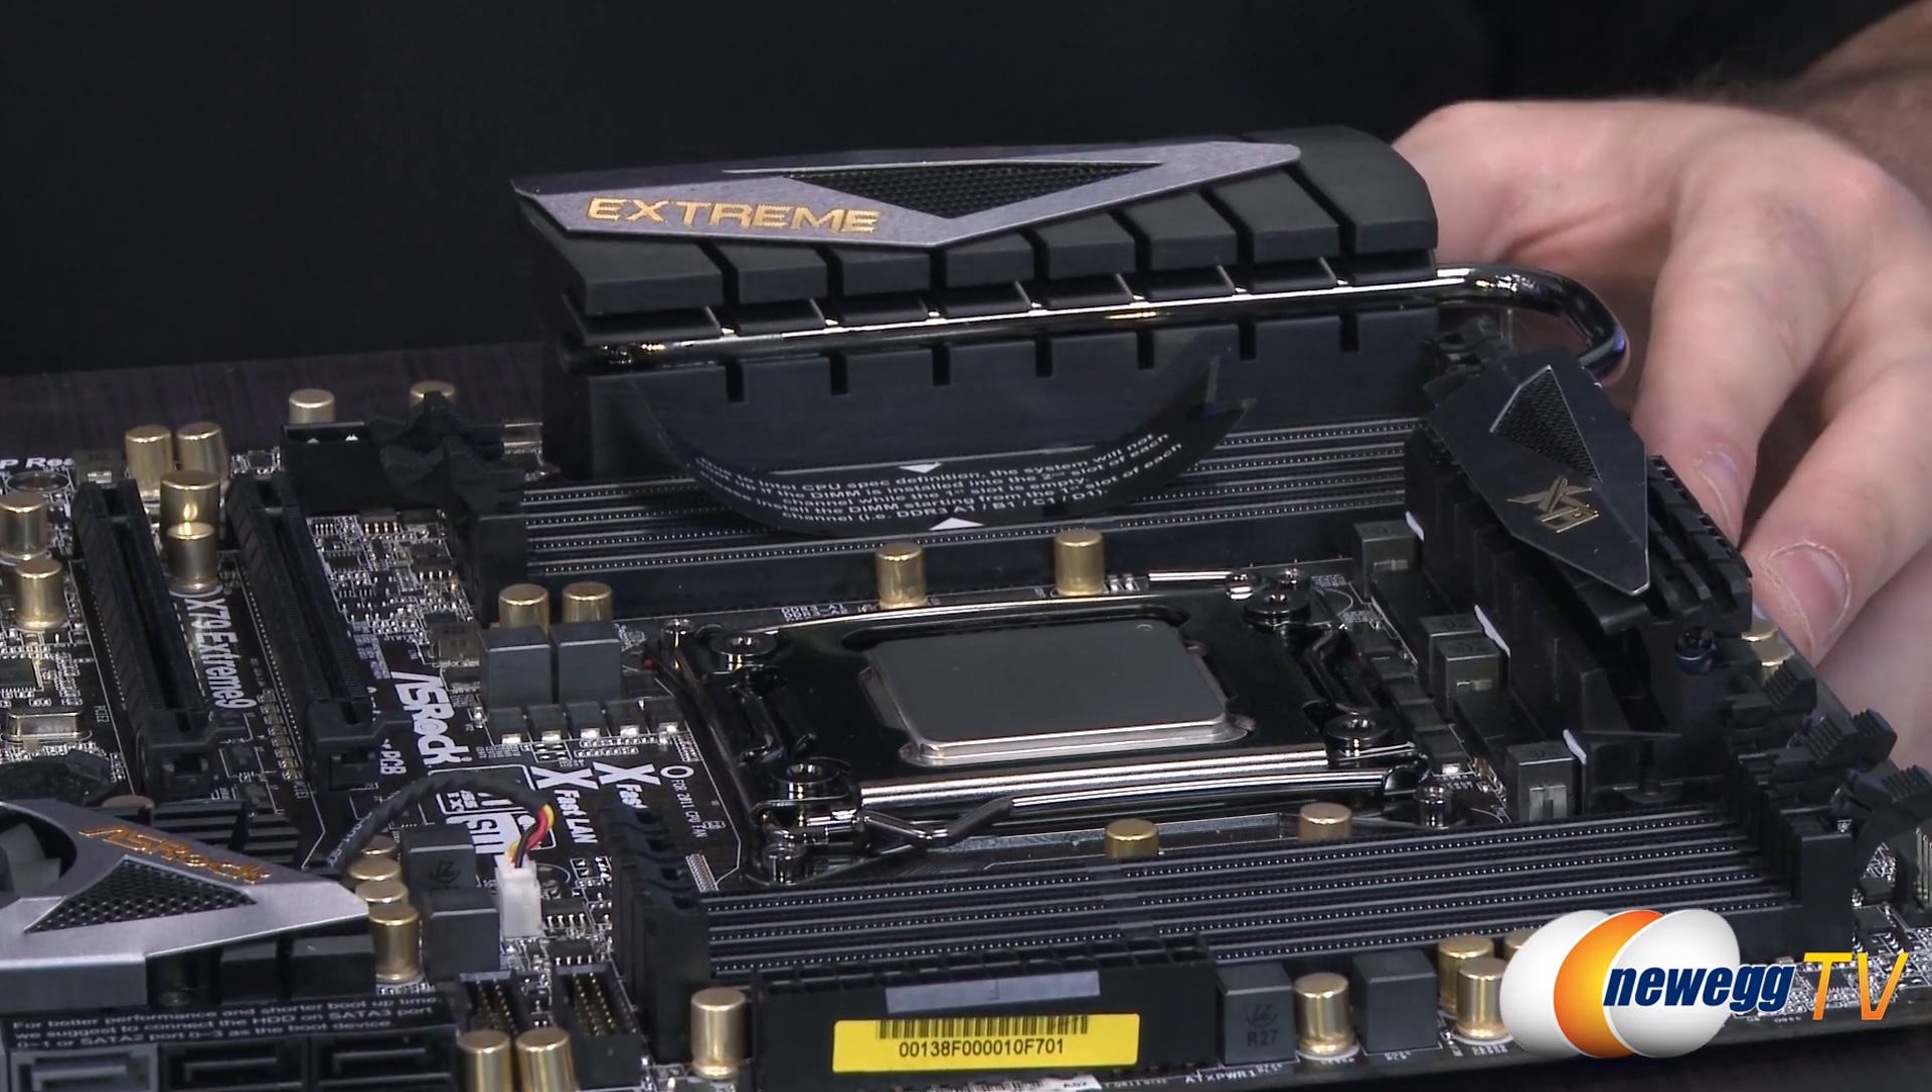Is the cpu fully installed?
Yes.